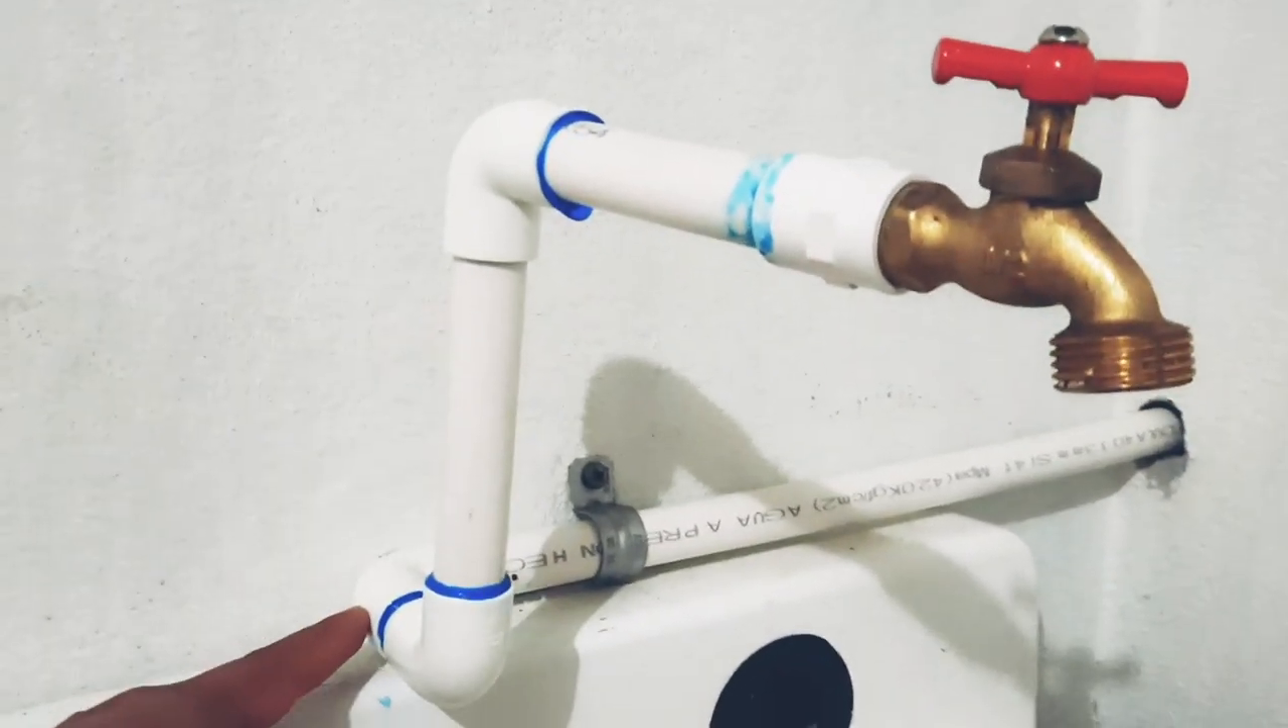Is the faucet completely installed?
Yes.